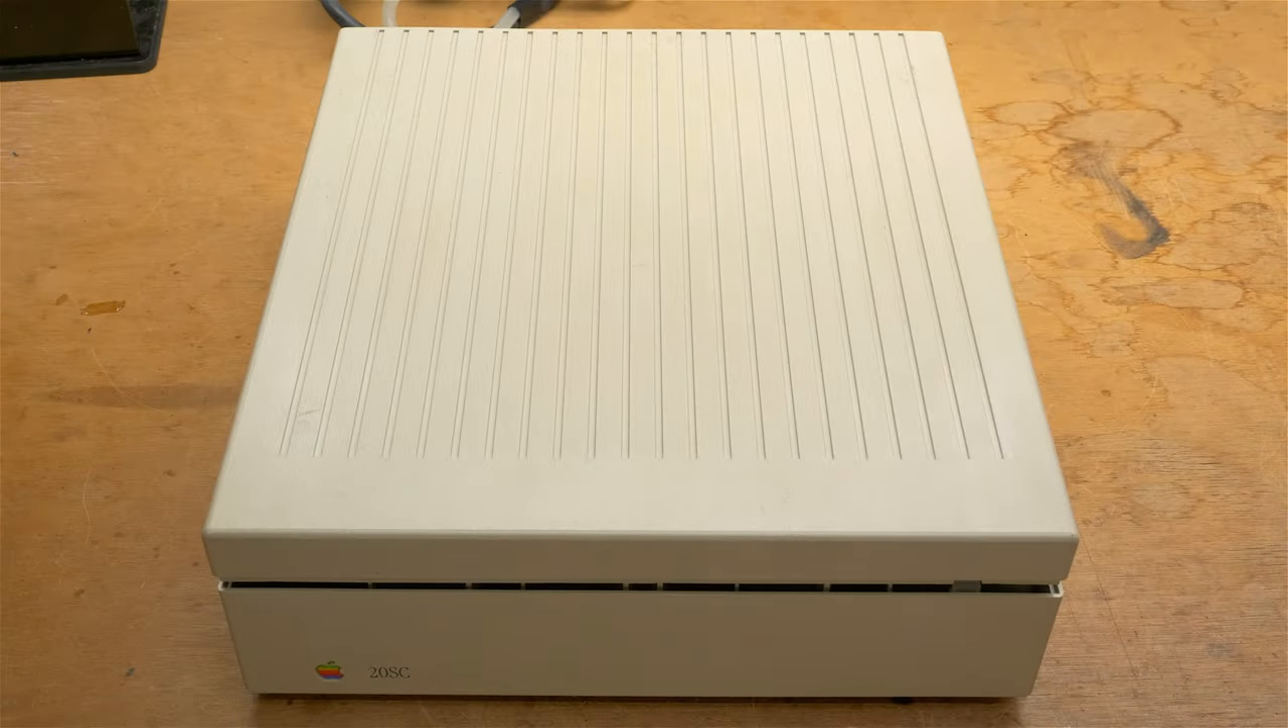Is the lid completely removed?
No.